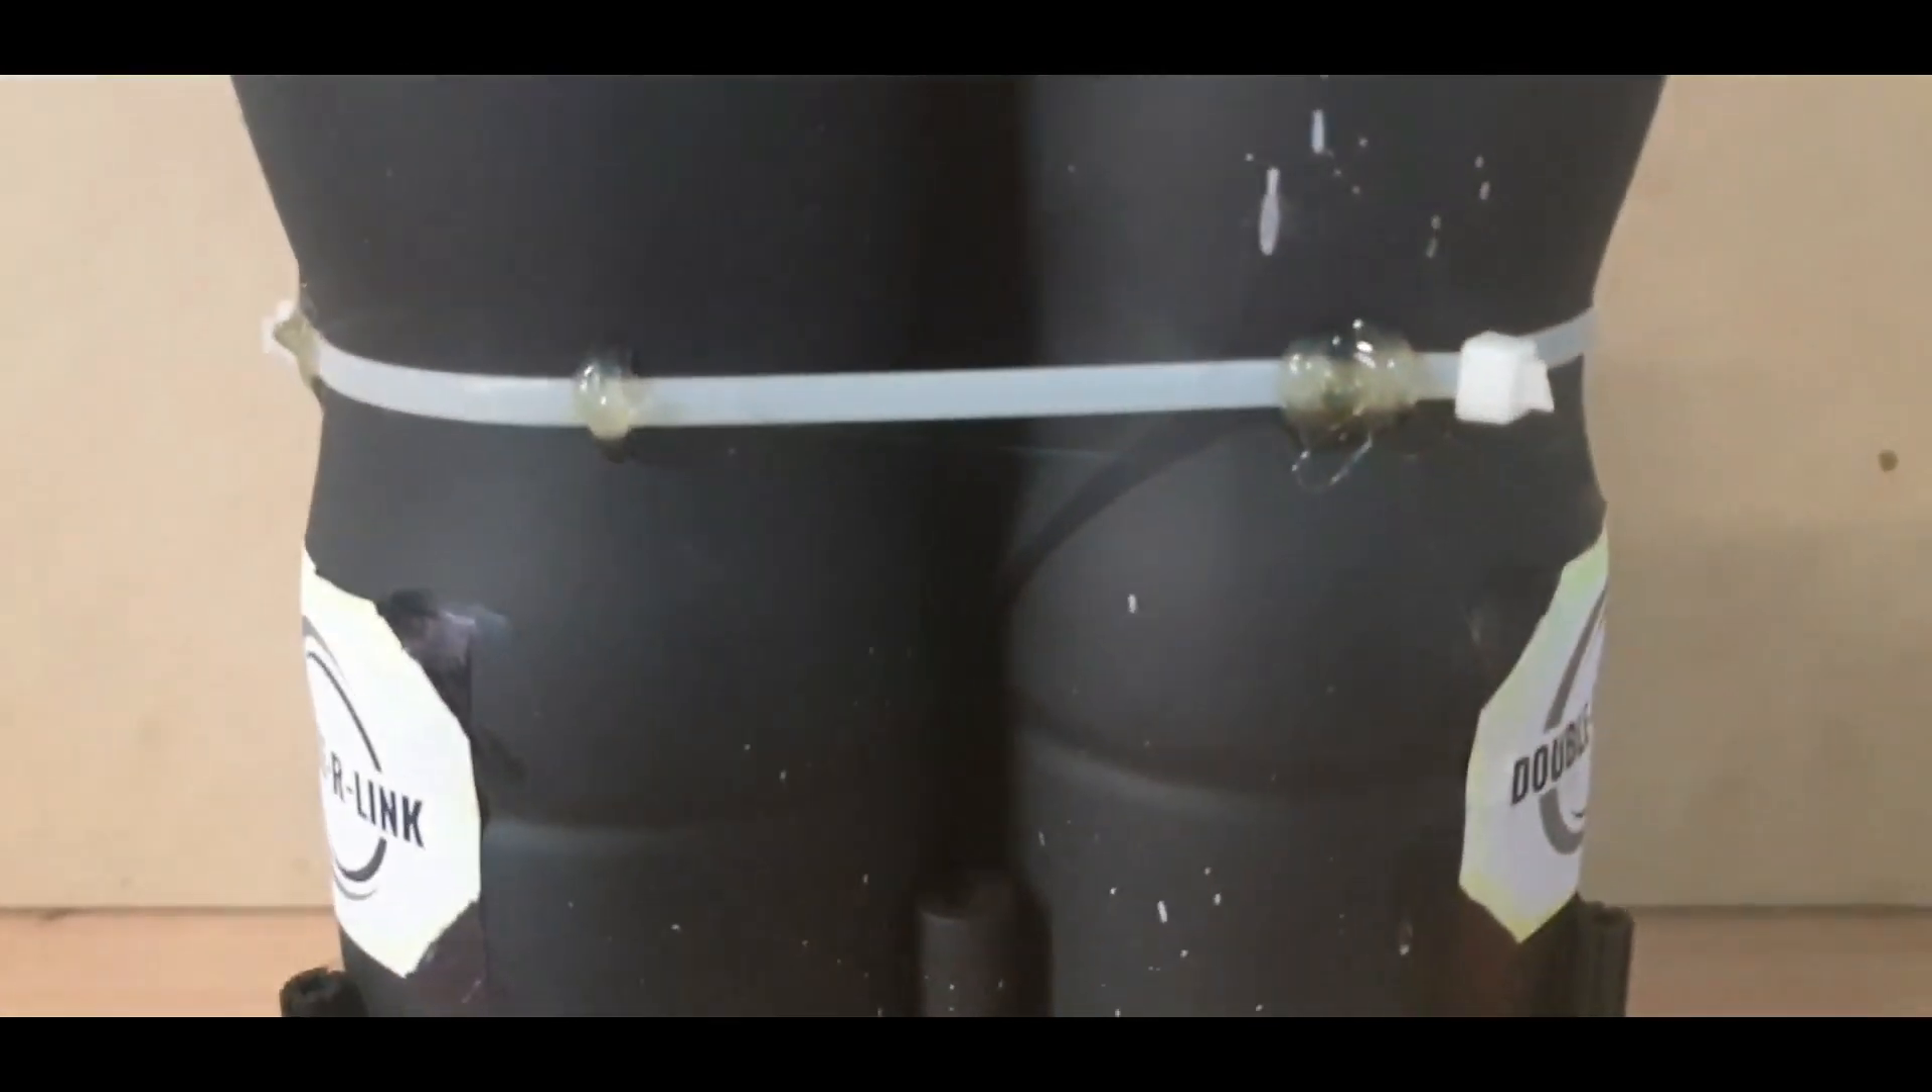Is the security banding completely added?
Yes.